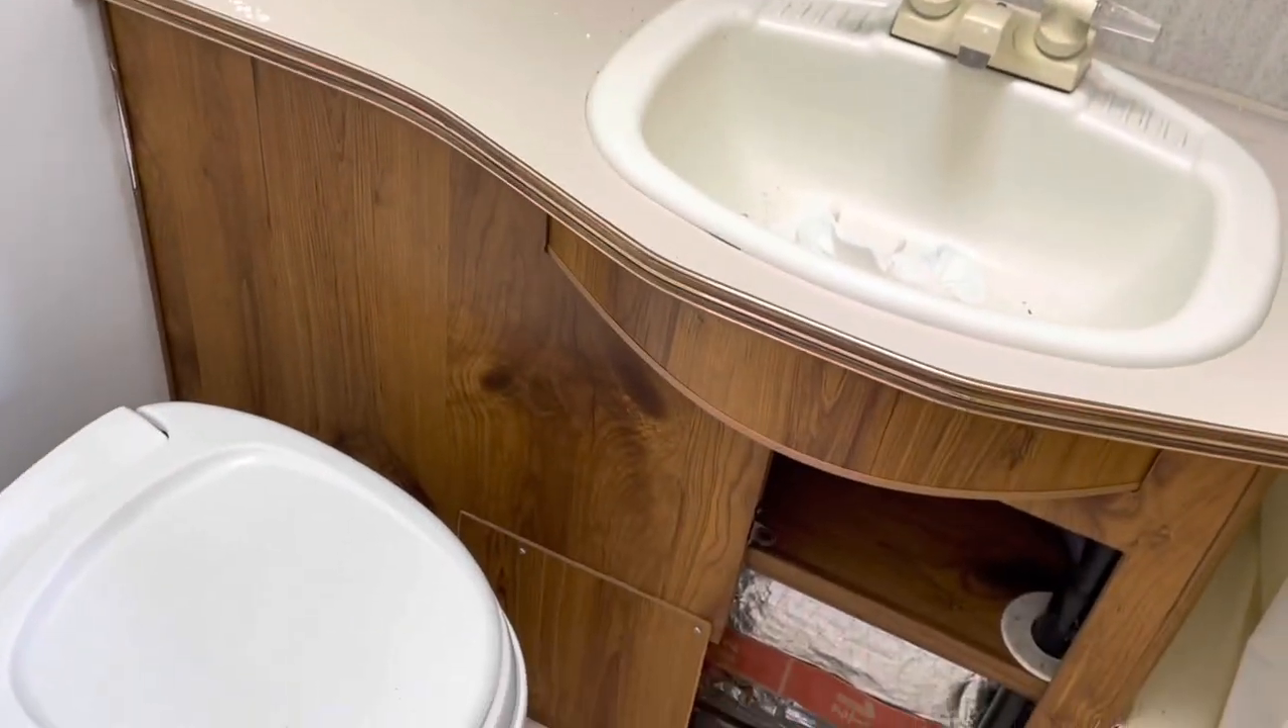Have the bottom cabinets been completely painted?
No.